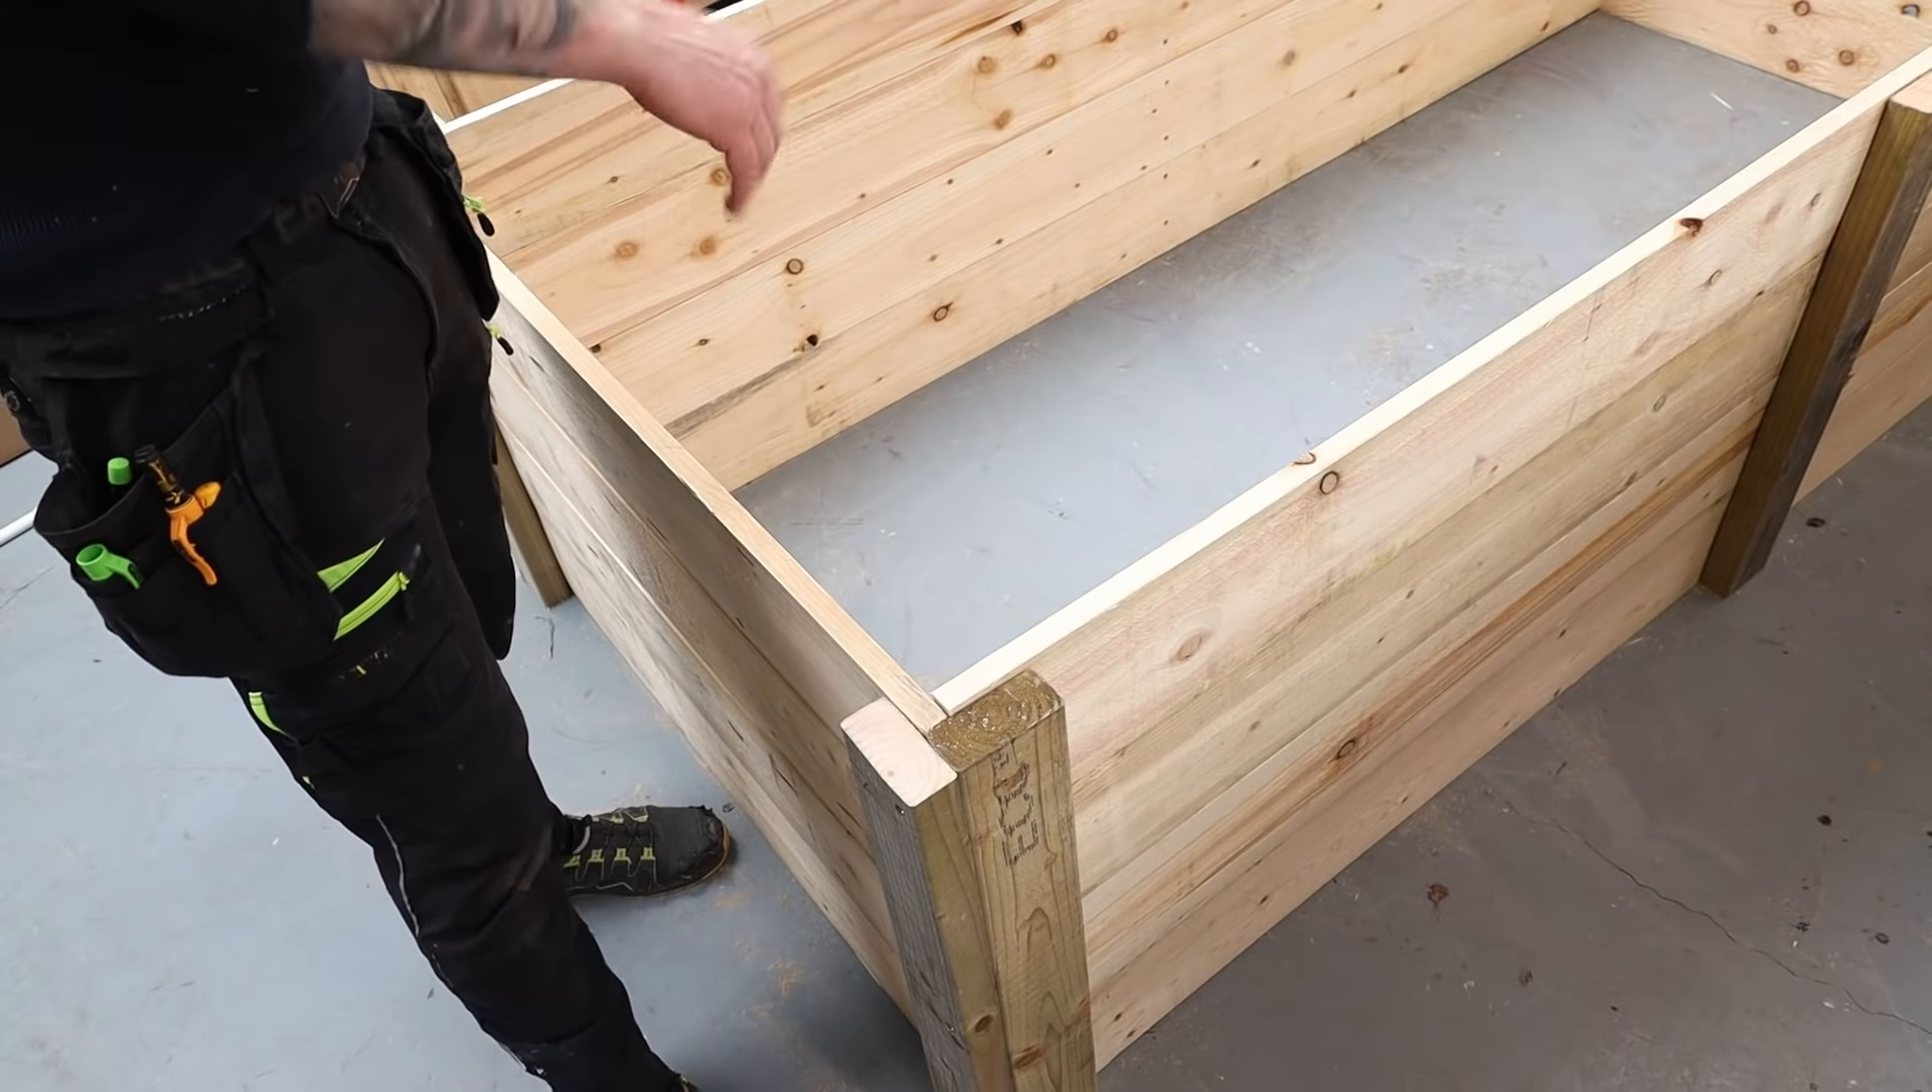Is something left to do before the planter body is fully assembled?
No.